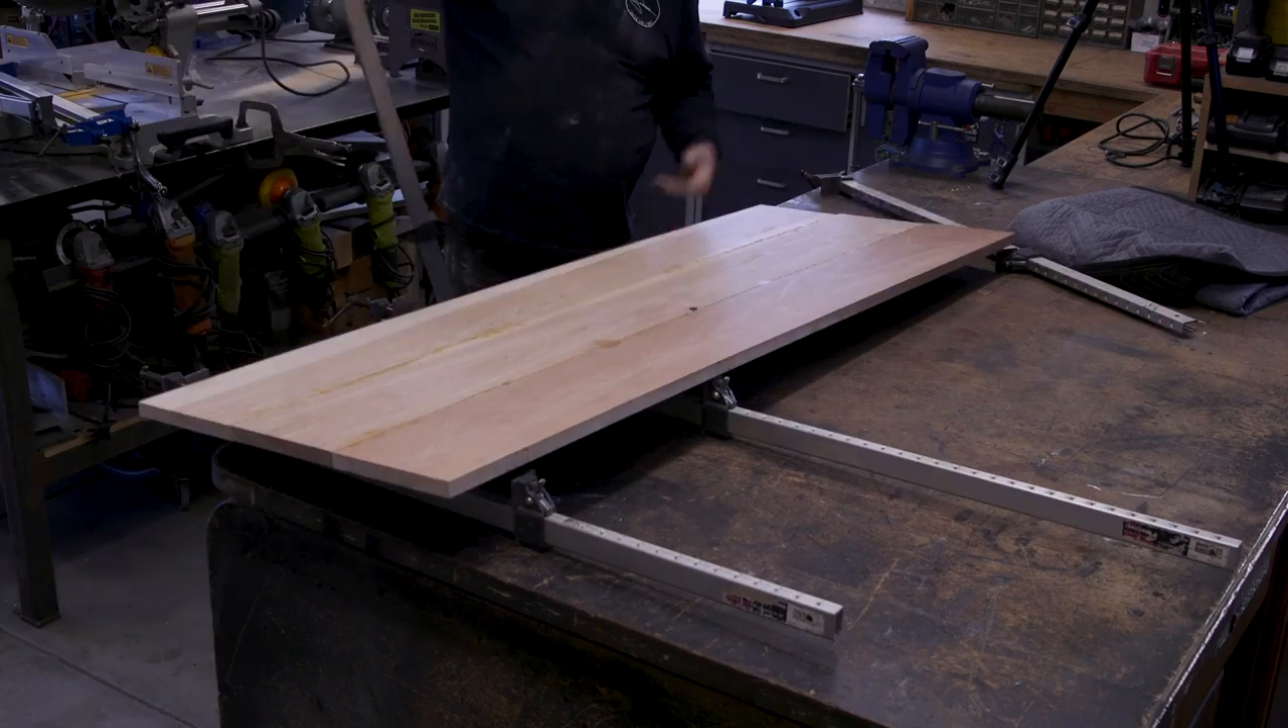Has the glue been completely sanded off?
No.